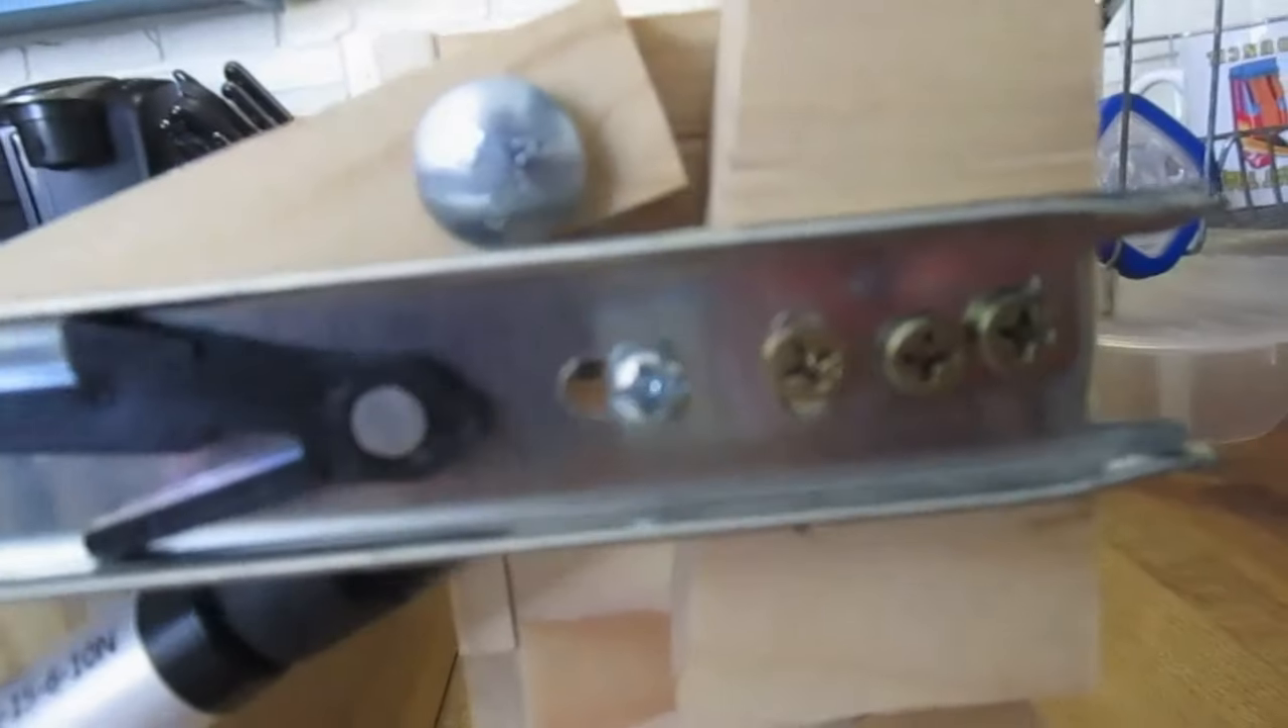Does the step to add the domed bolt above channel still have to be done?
No.